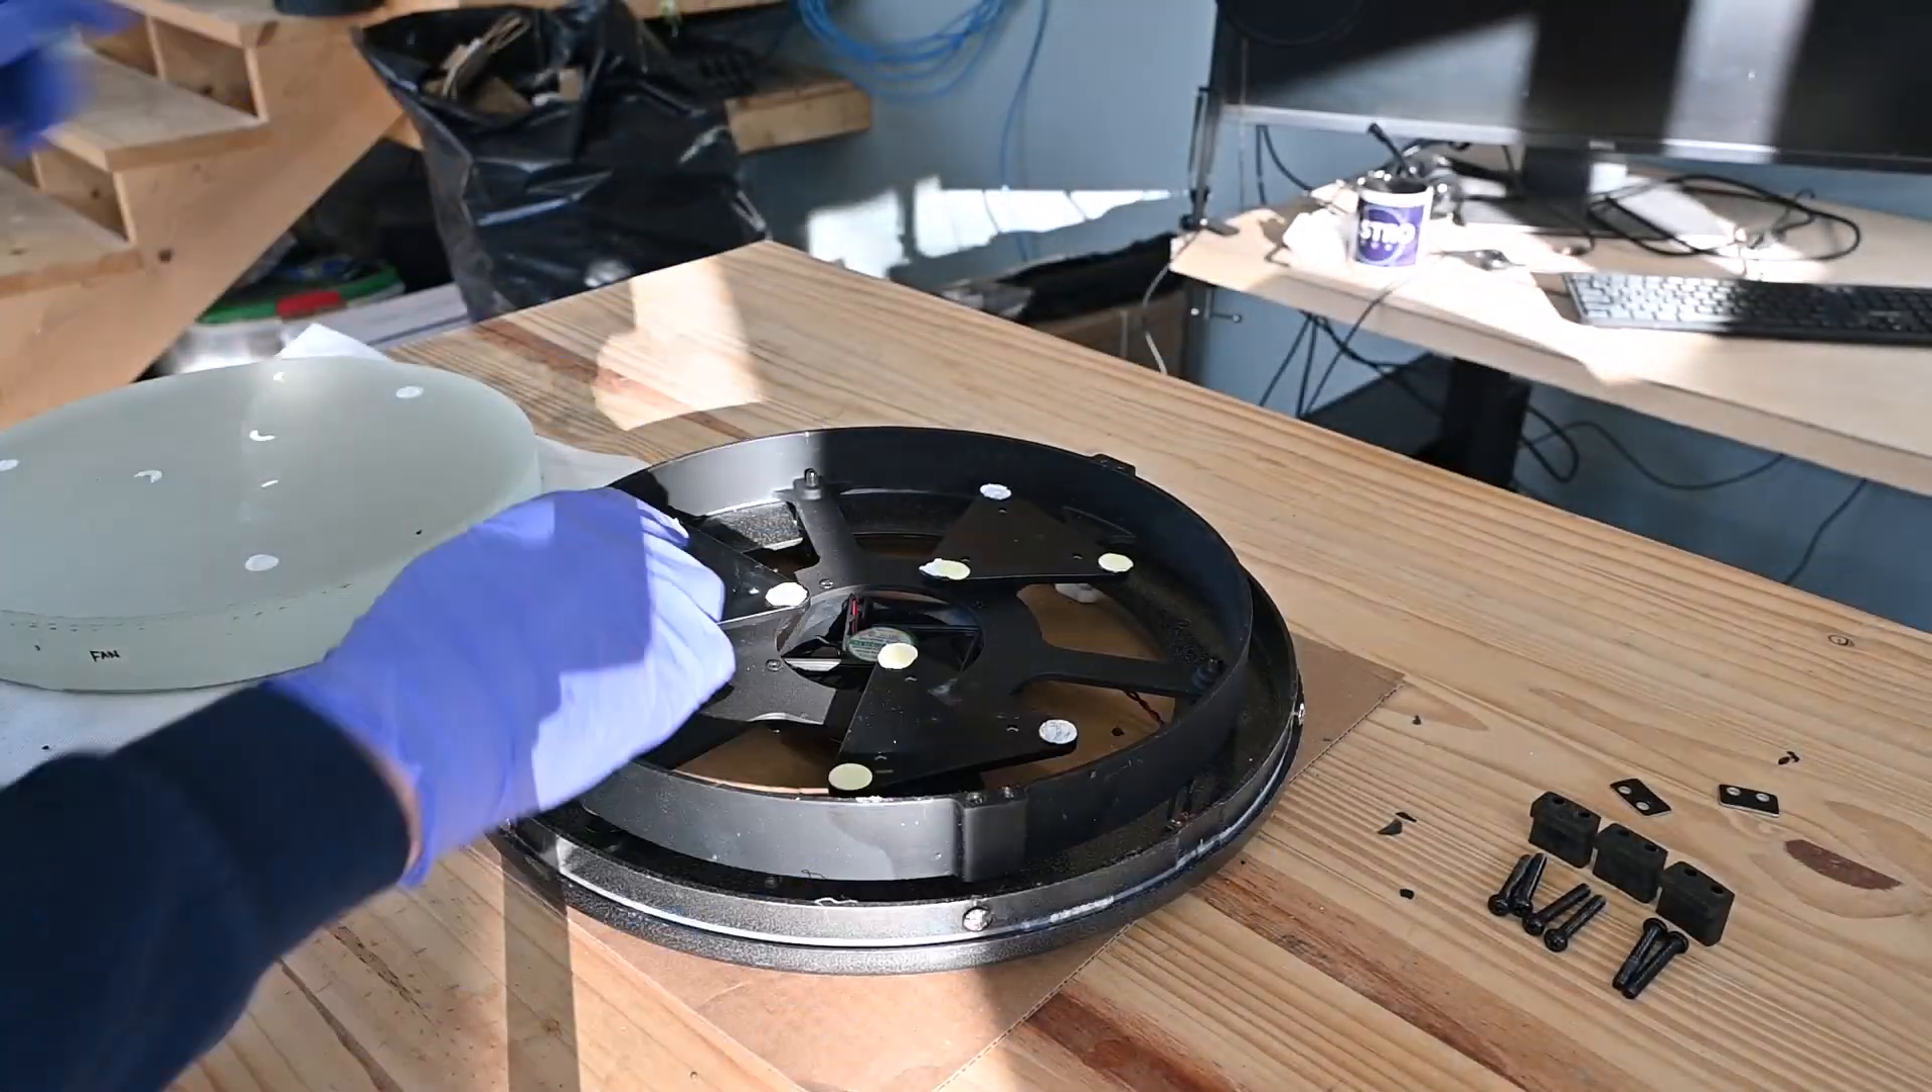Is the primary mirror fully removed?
Yes.